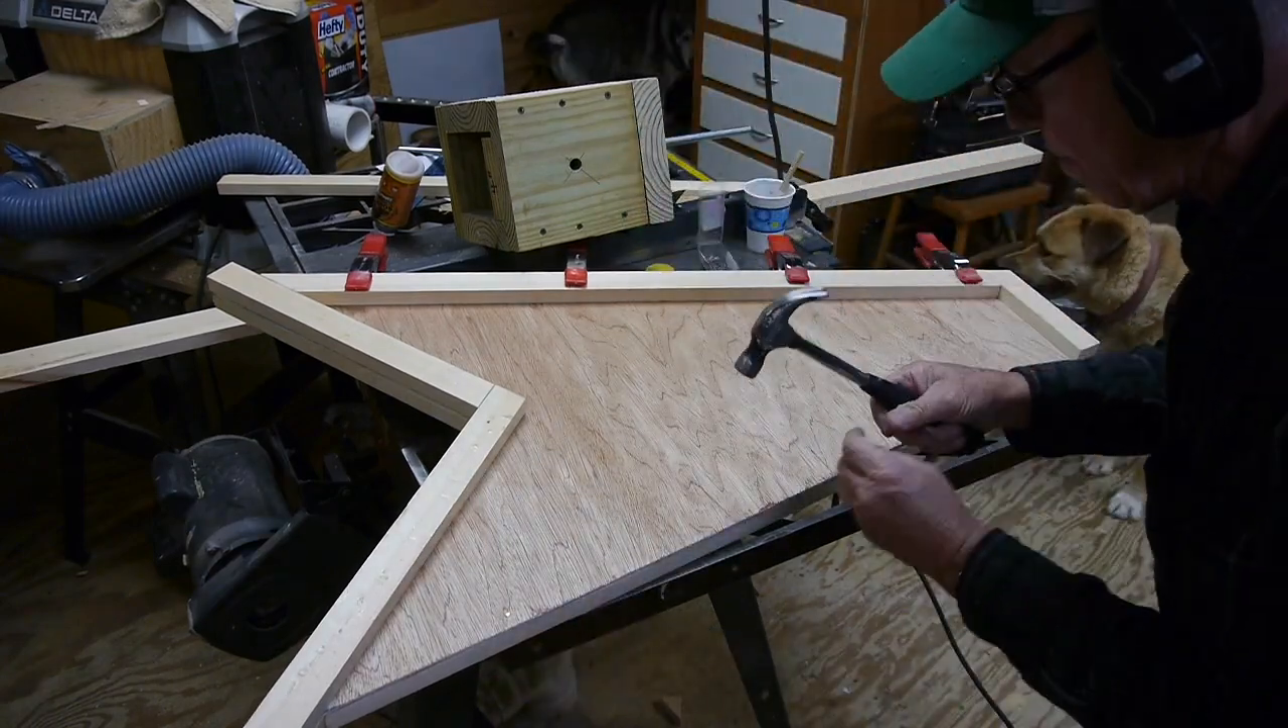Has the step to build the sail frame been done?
No.